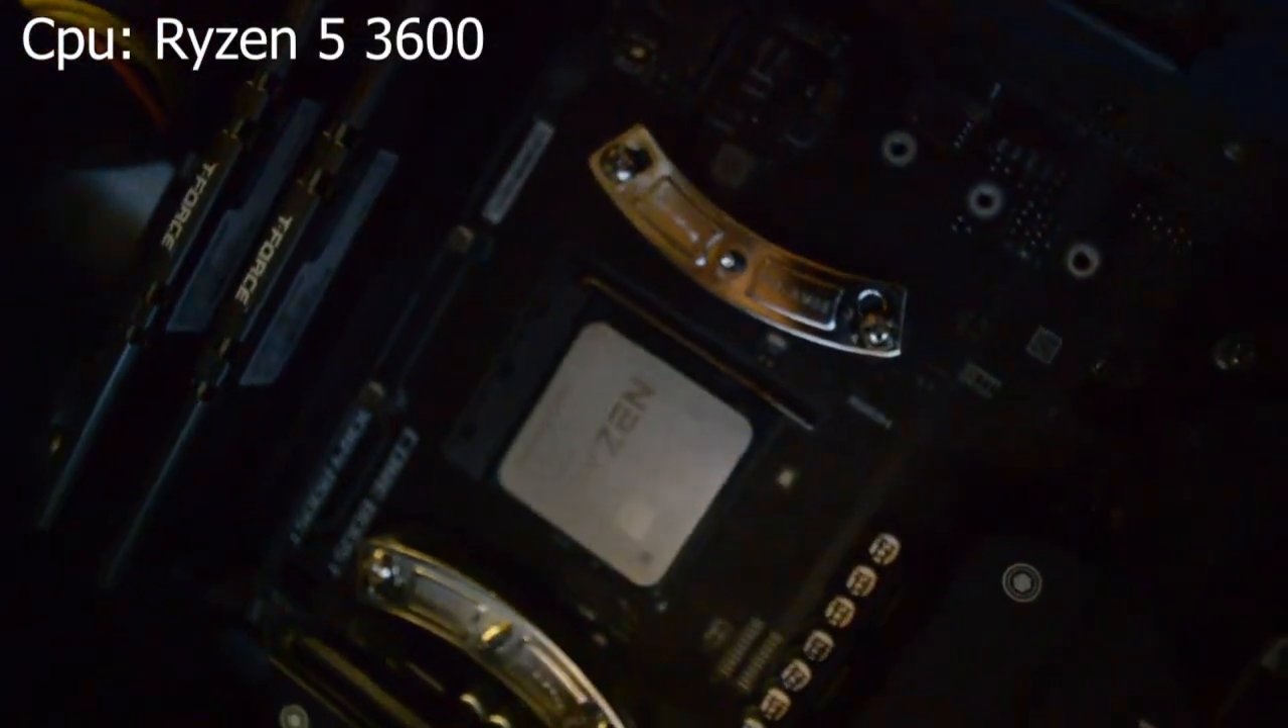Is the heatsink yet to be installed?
Yes.